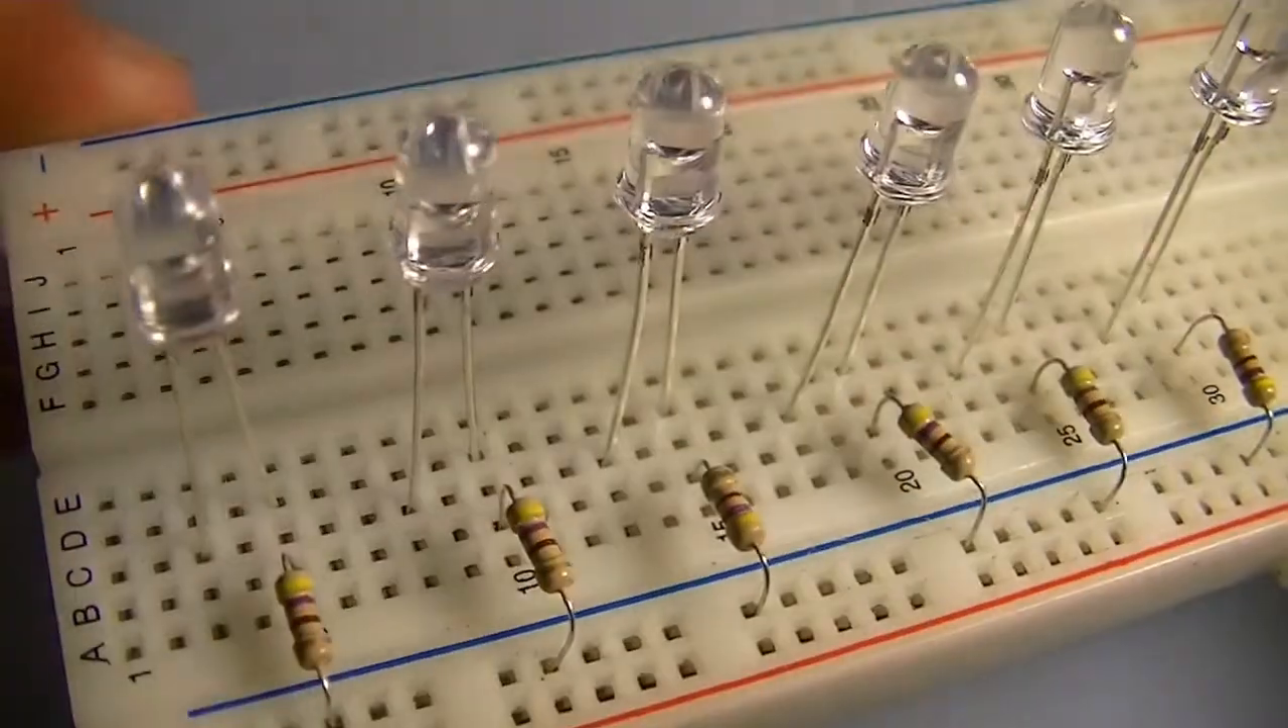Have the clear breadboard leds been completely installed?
Yes.